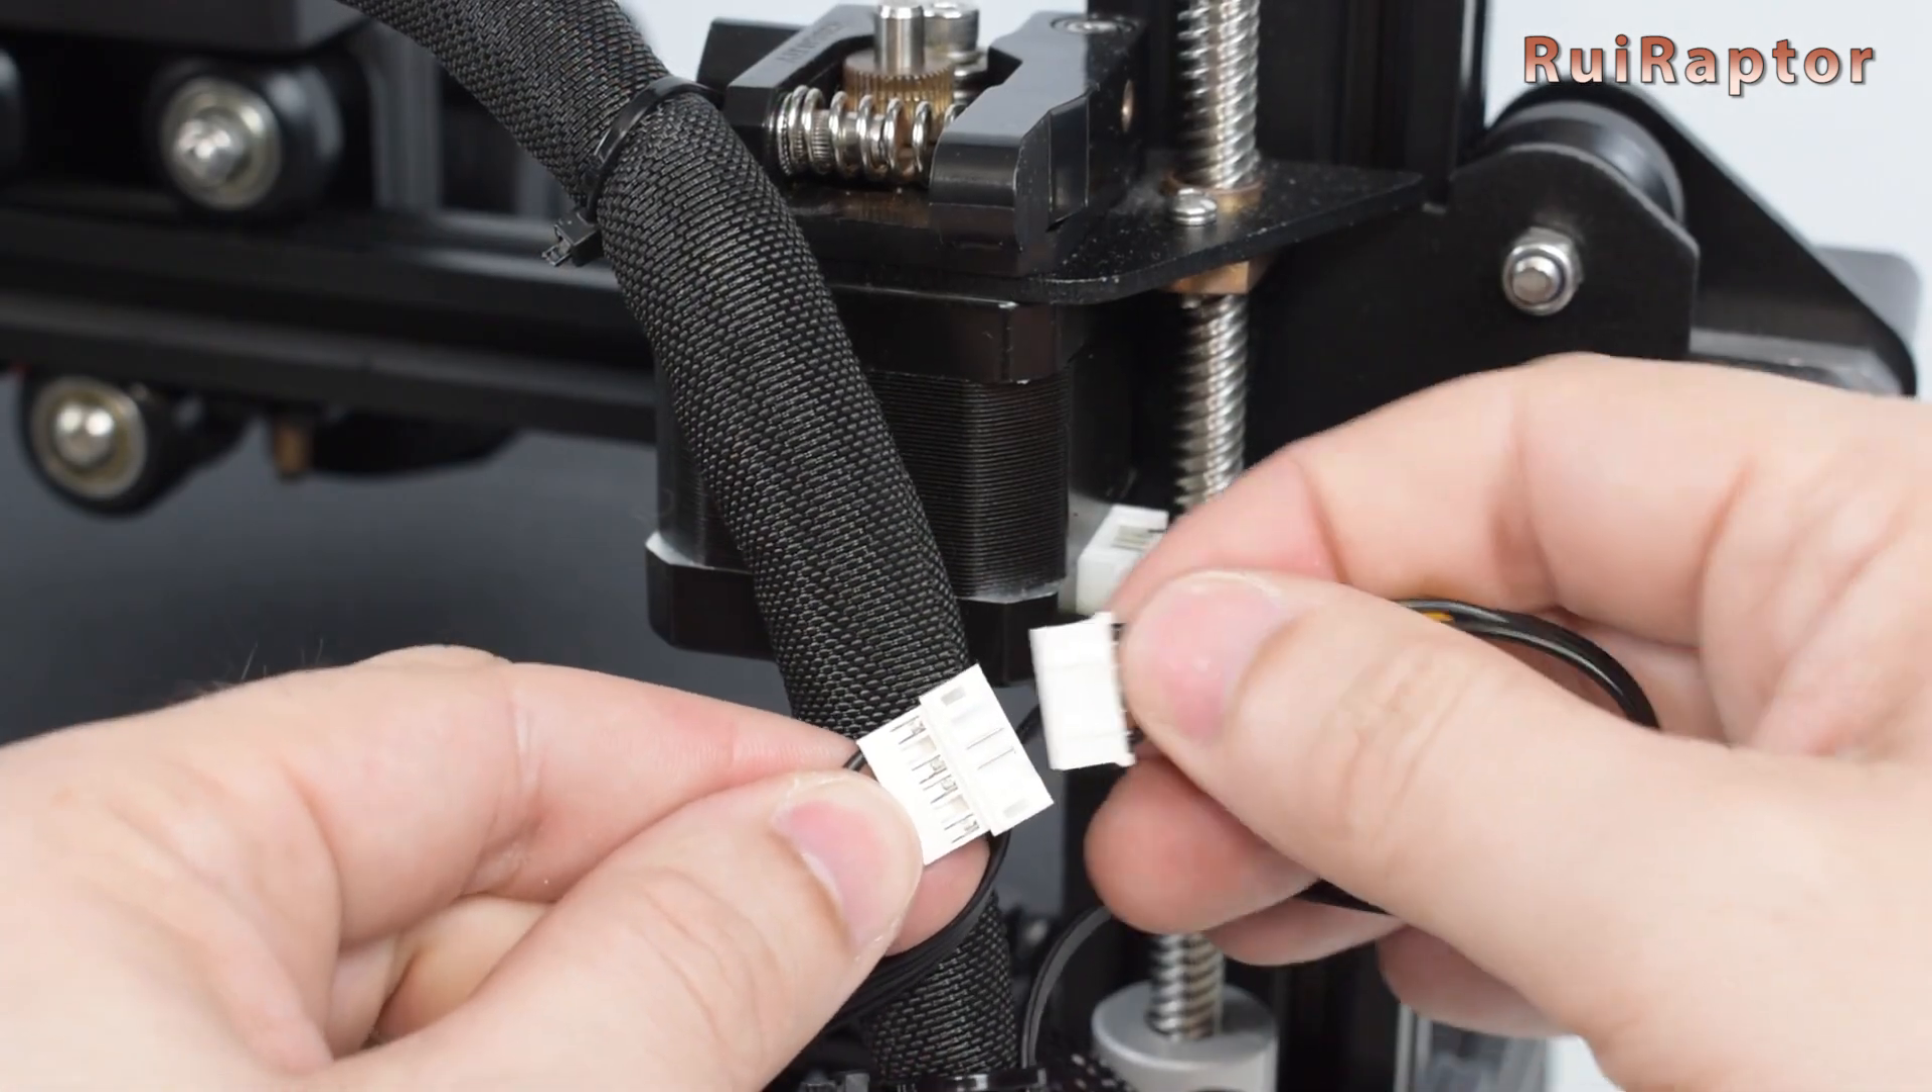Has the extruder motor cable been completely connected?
No.